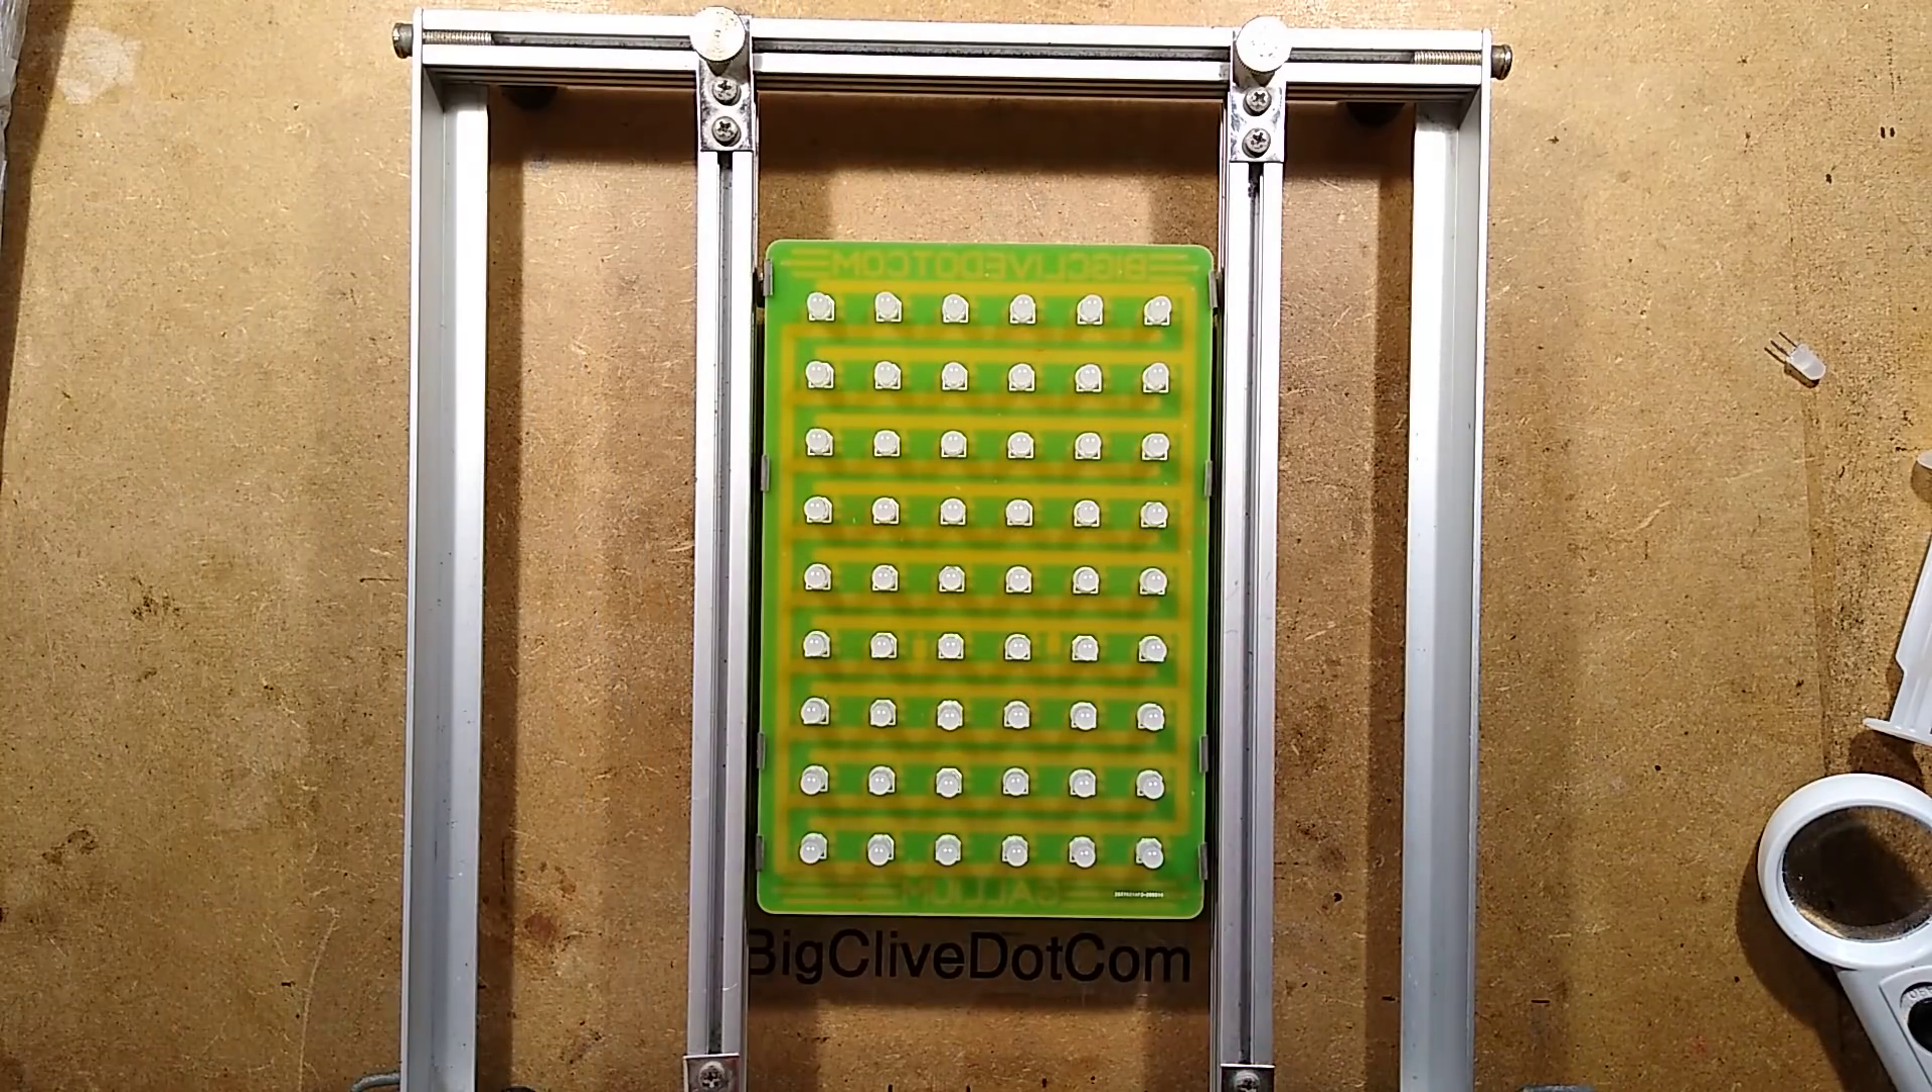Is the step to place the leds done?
Yes.